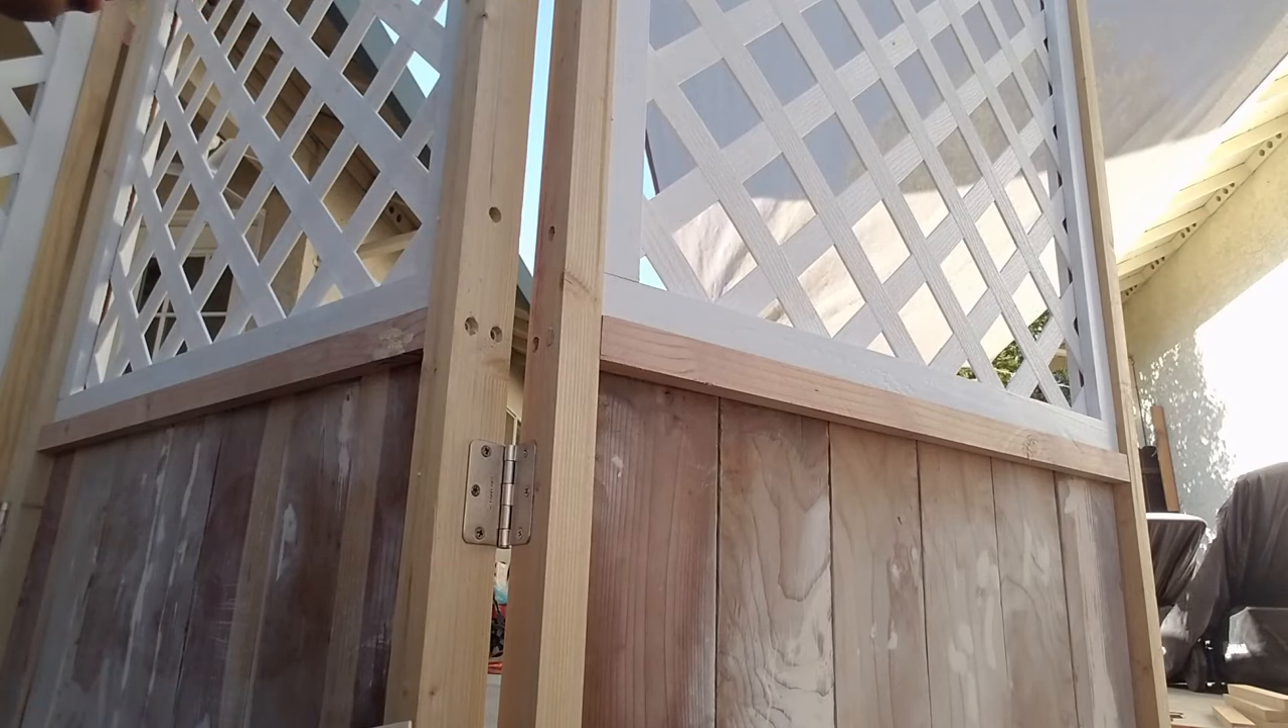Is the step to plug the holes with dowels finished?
No.